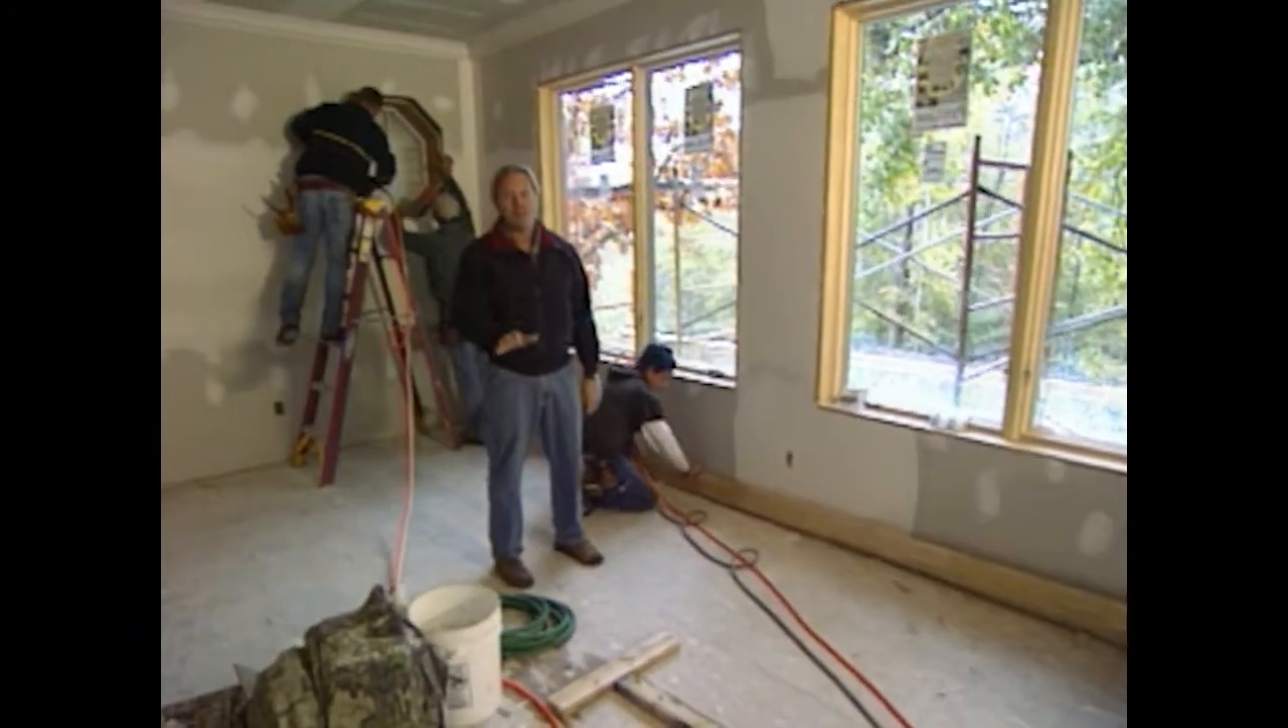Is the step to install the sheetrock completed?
Yes.